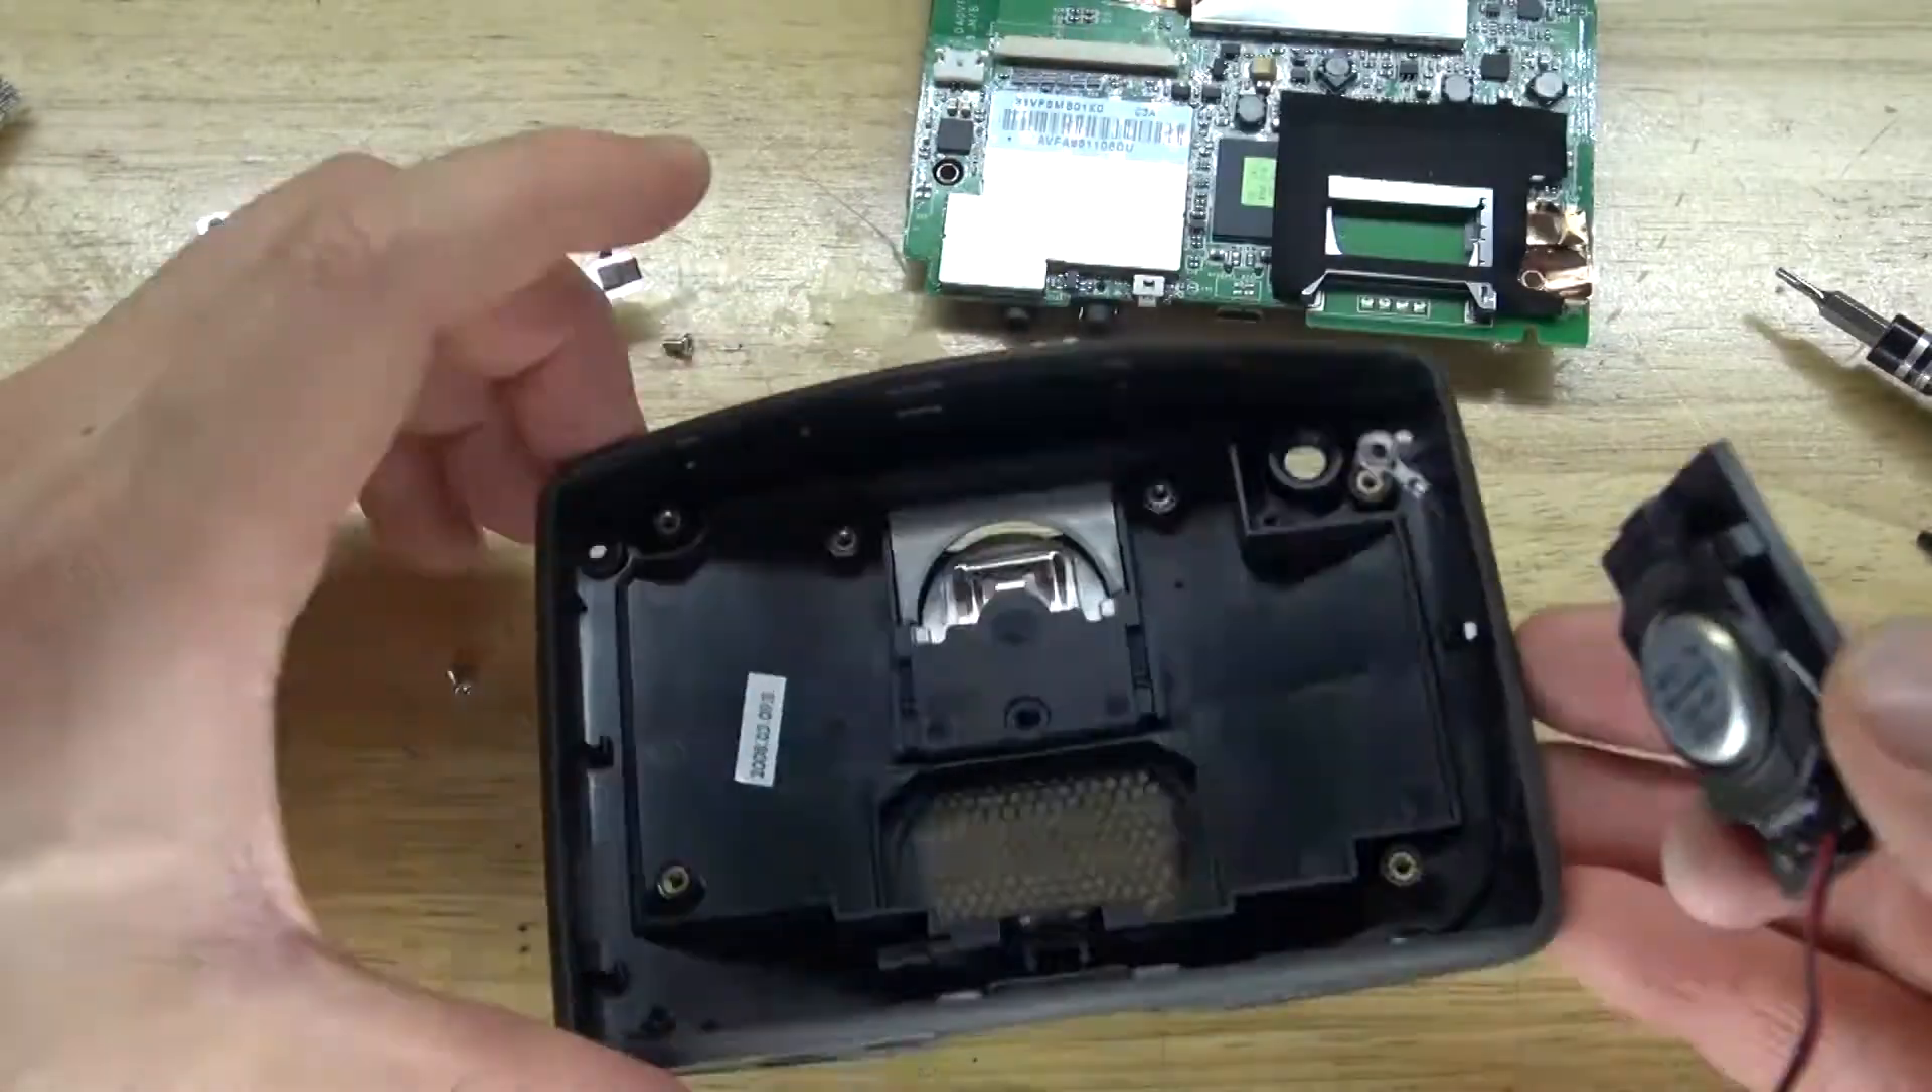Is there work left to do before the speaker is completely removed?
No.